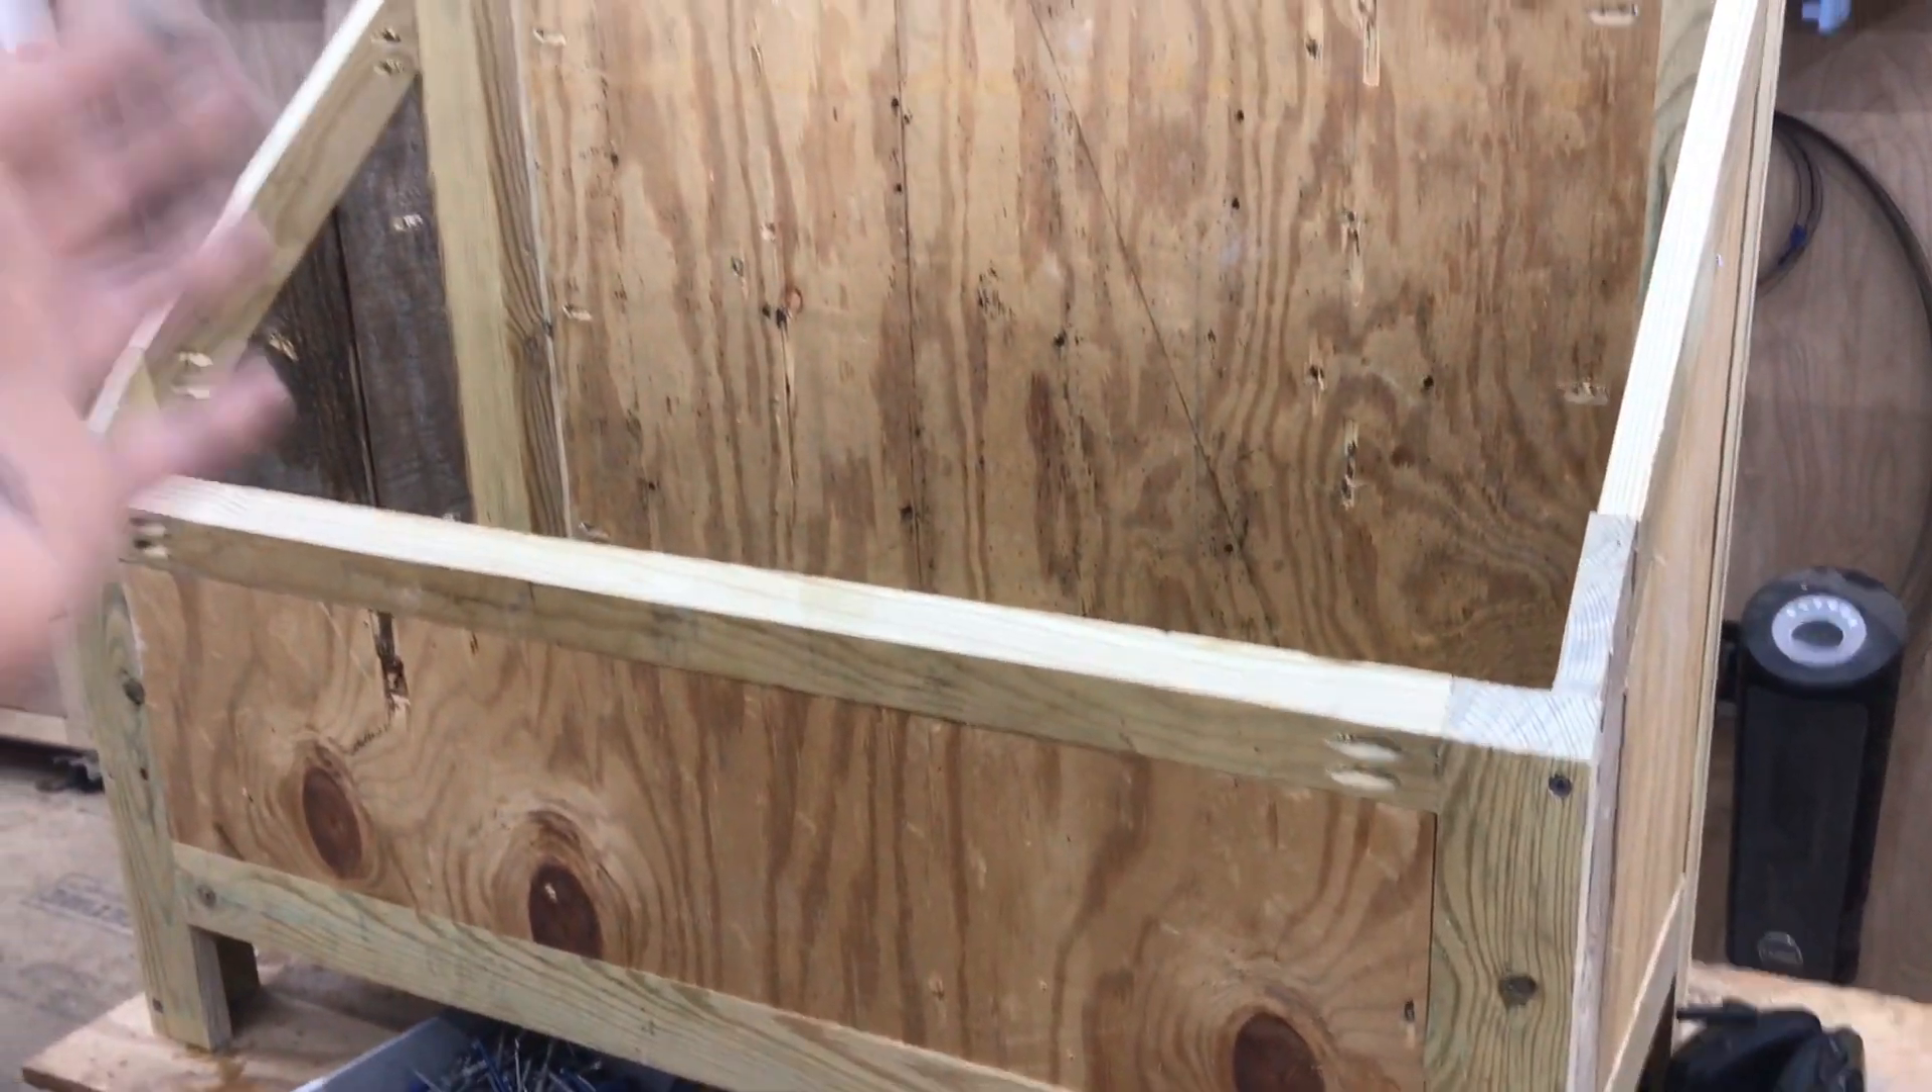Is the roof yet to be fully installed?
Yes.